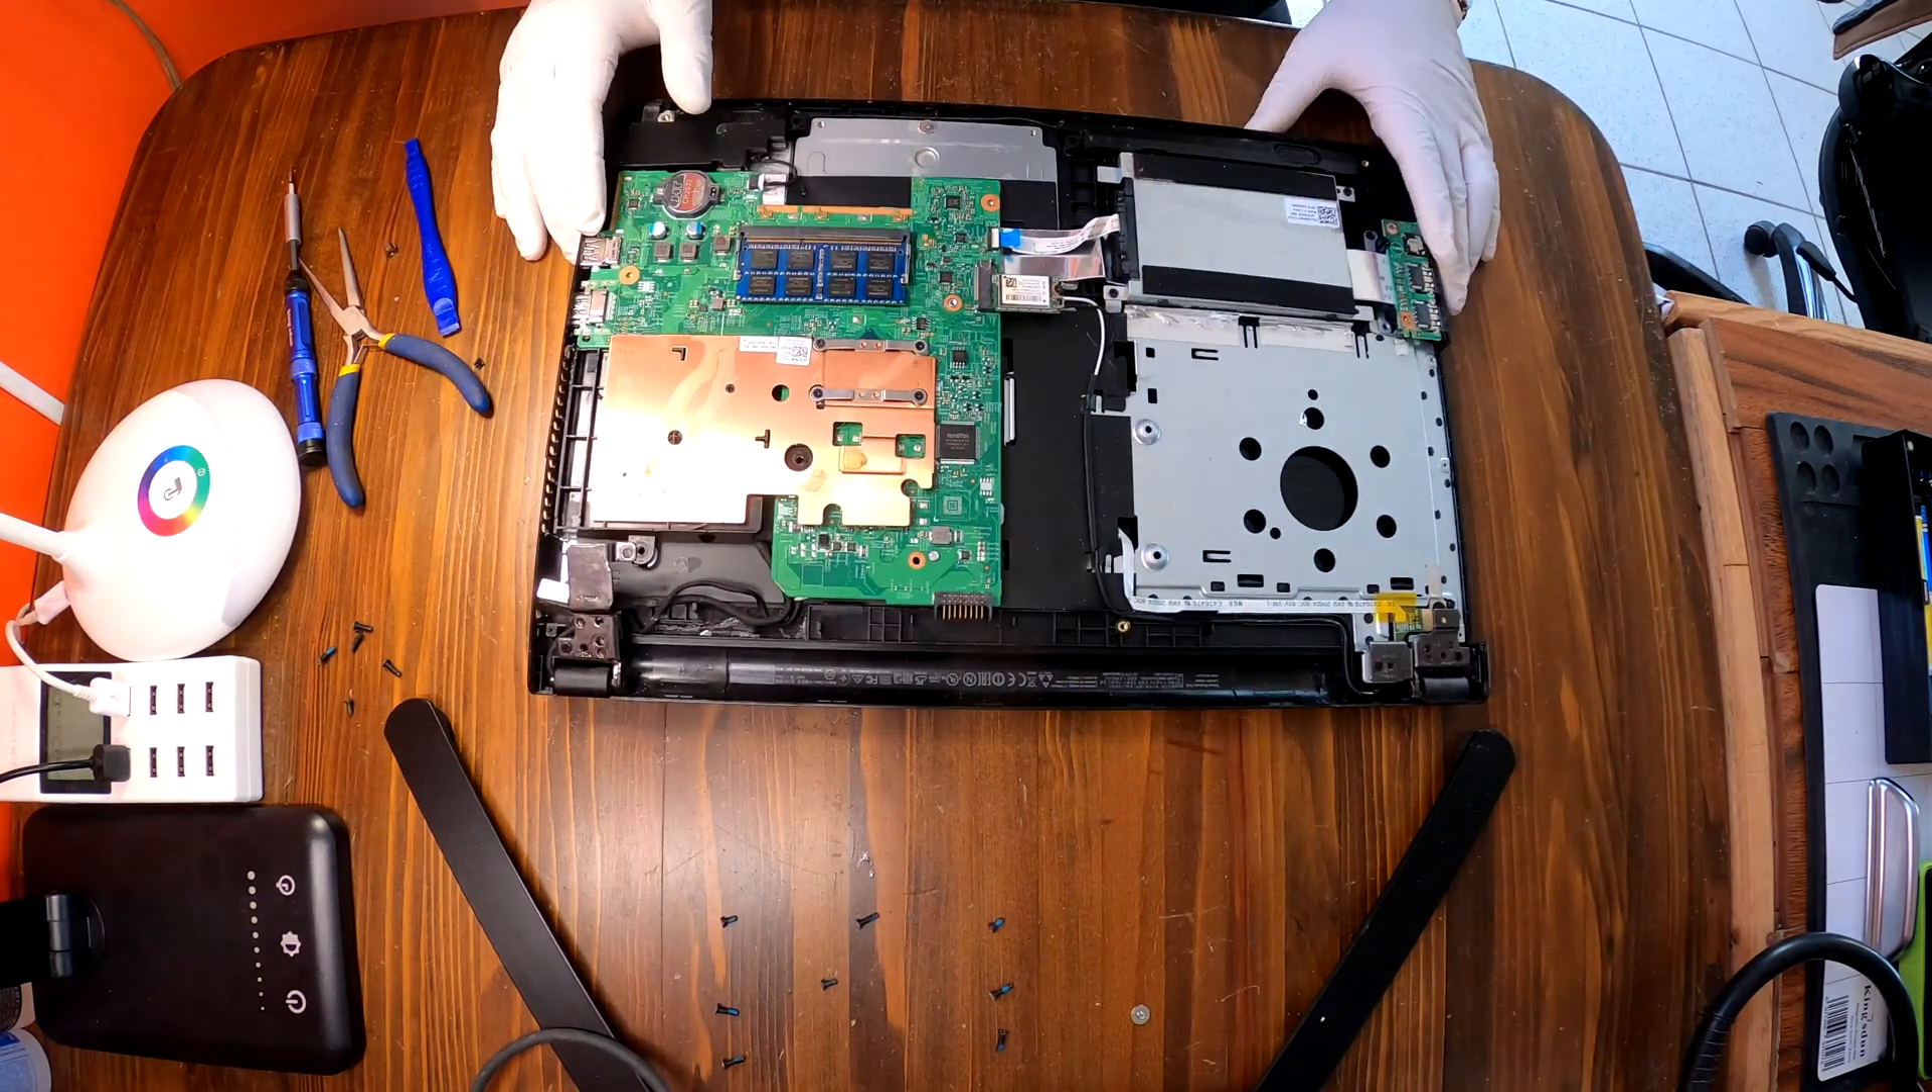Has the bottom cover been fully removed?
Yes.